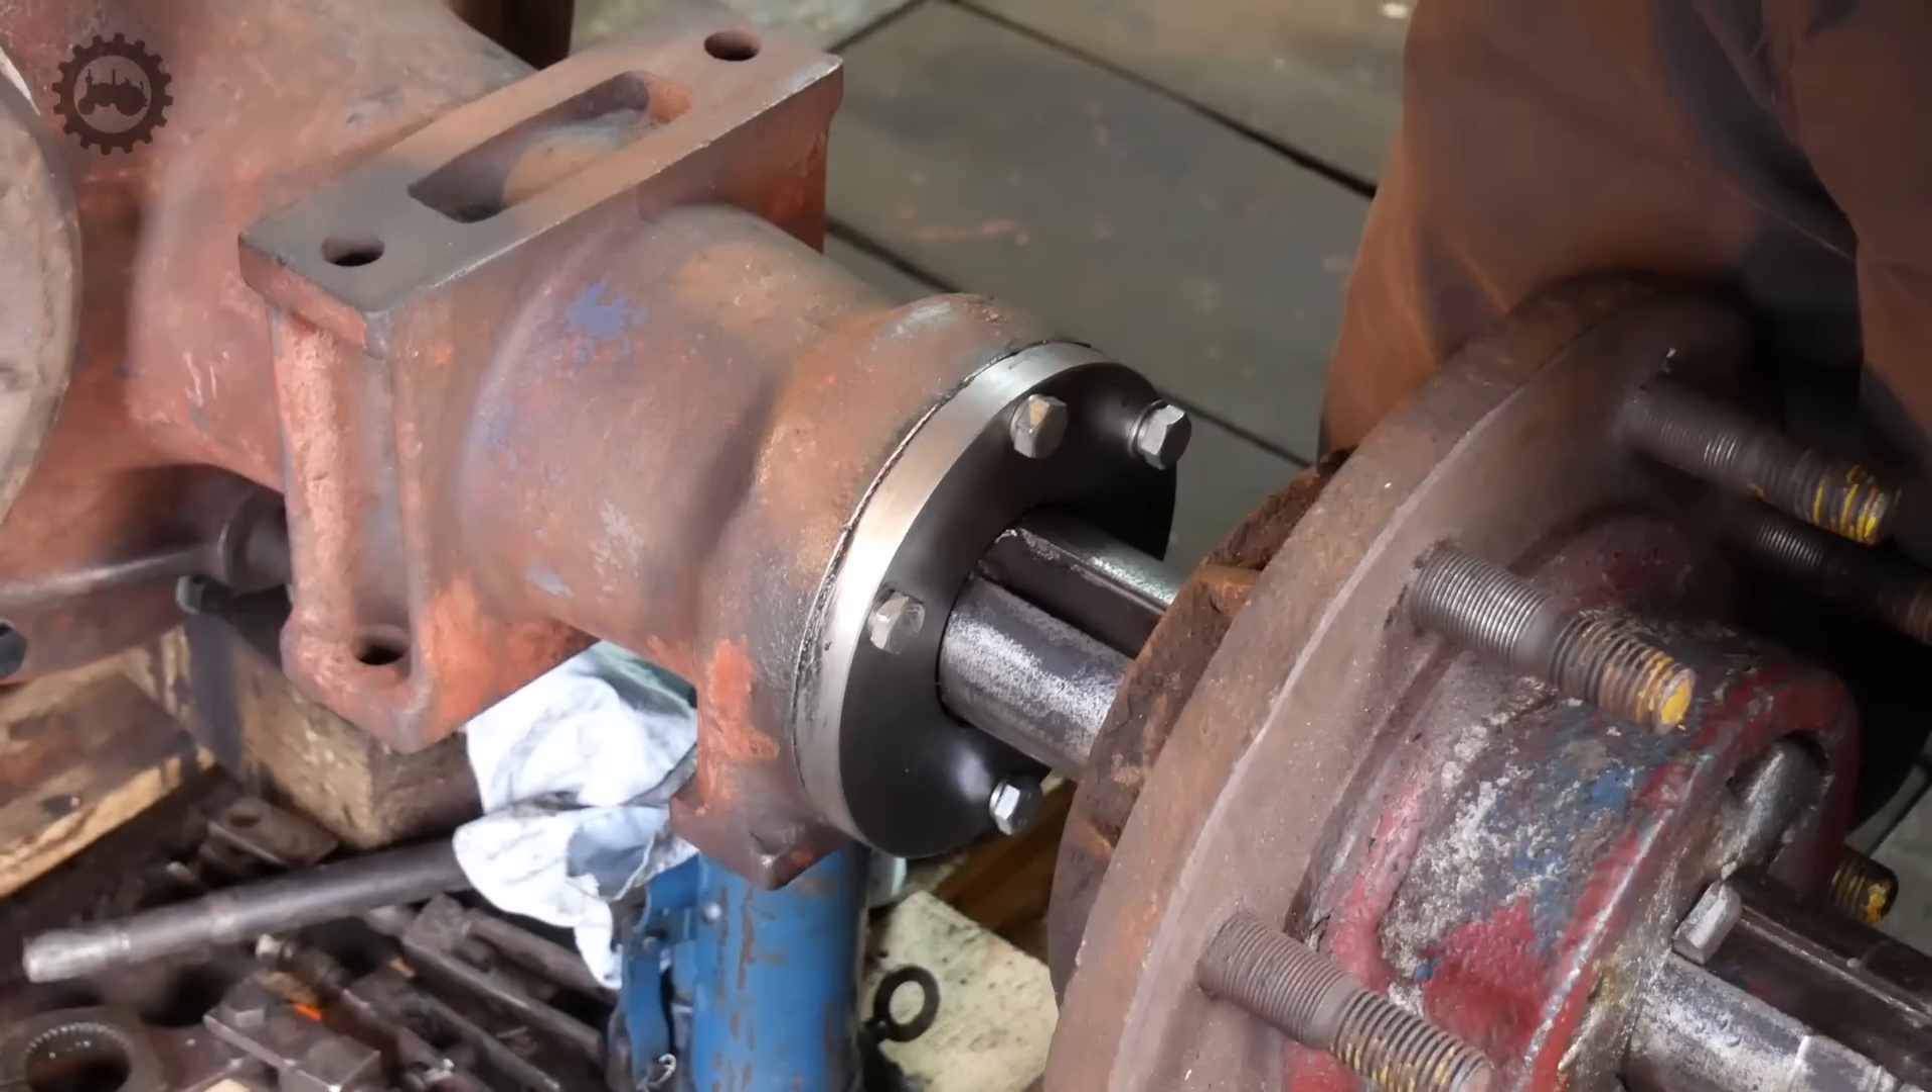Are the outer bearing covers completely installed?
Yes.